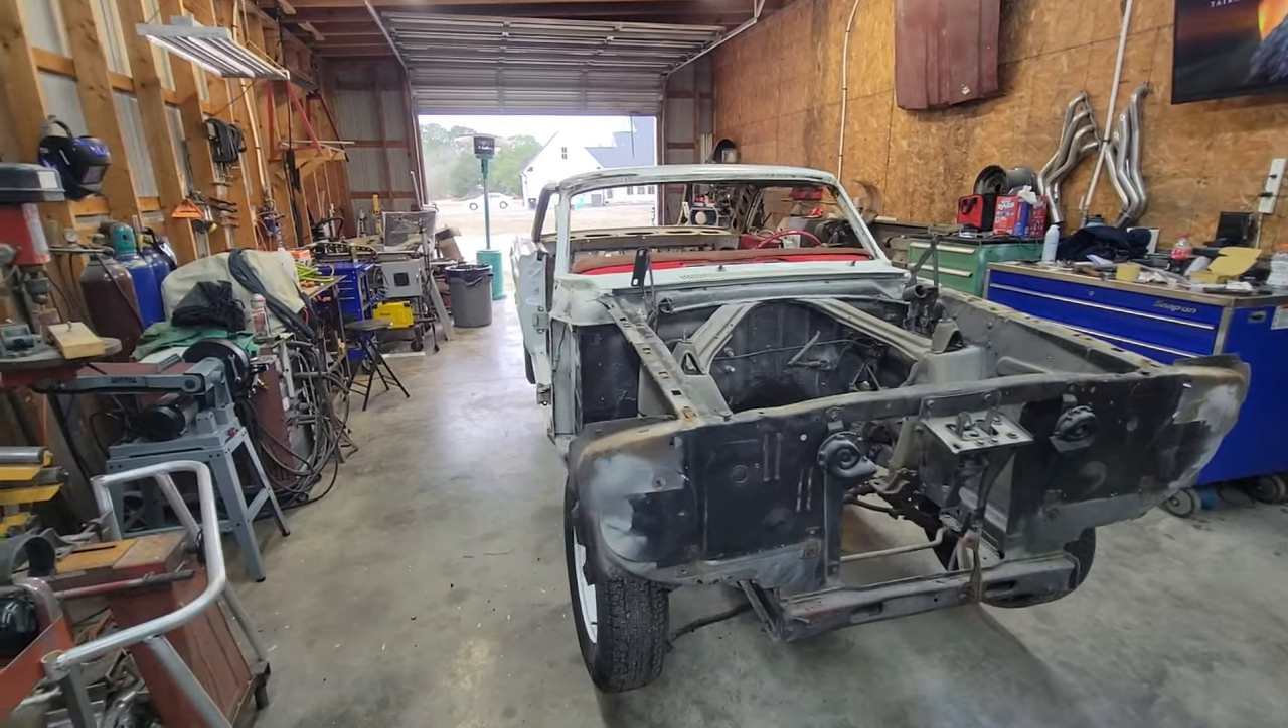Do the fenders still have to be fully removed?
No.